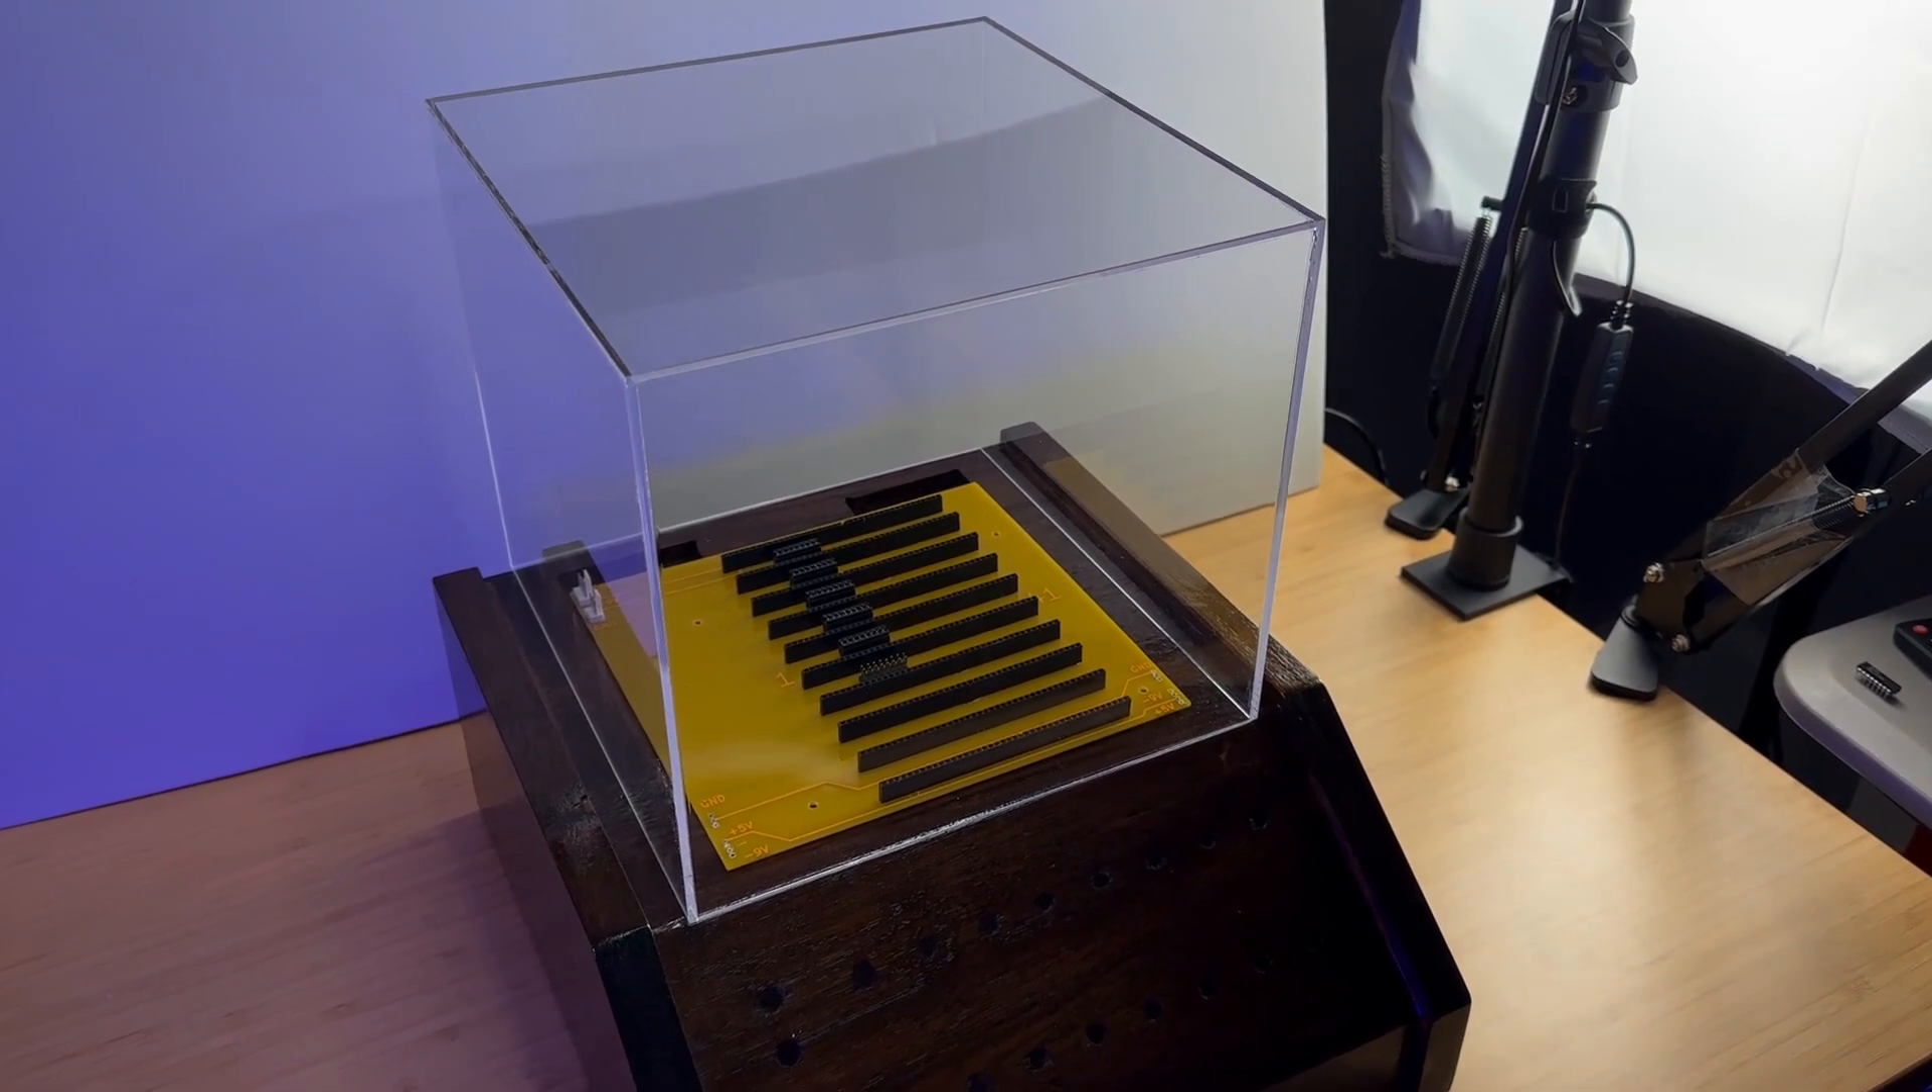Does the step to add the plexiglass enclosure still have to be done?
No.